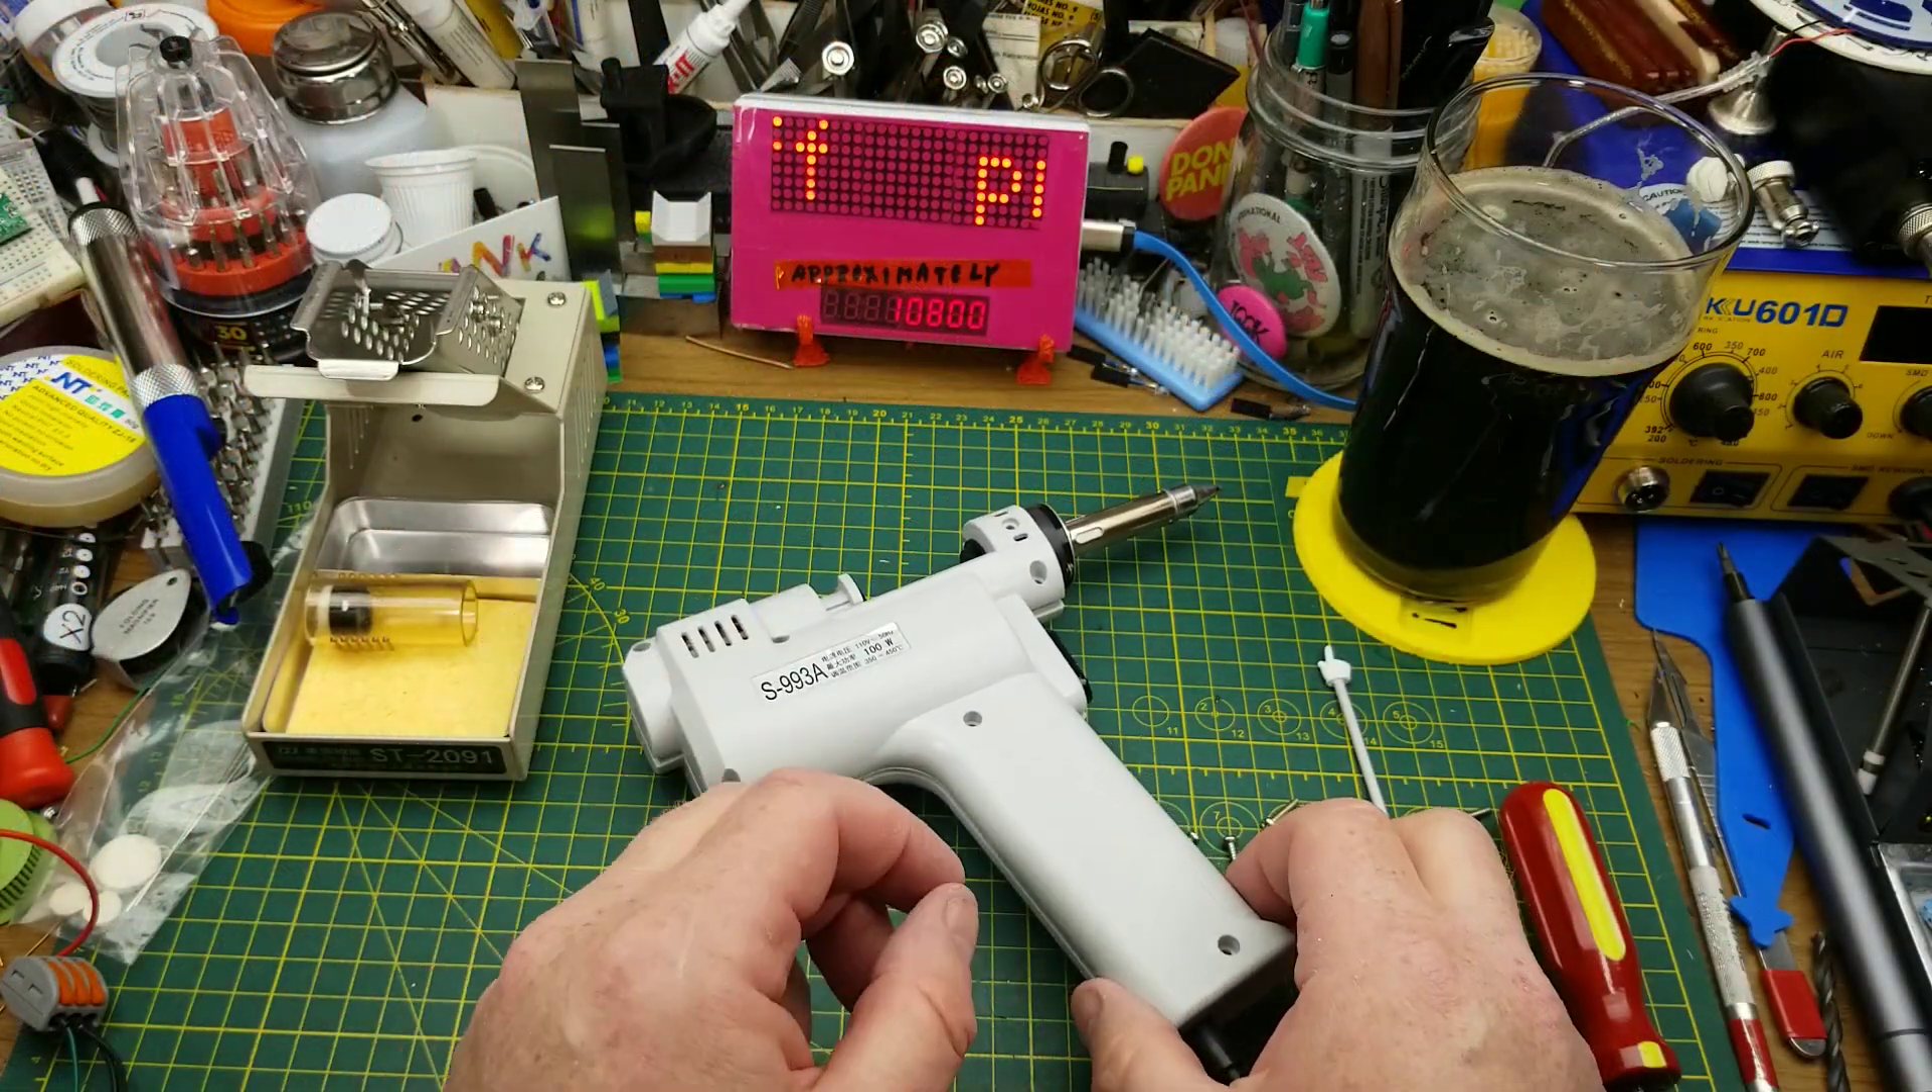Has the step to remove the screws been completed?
Yes.